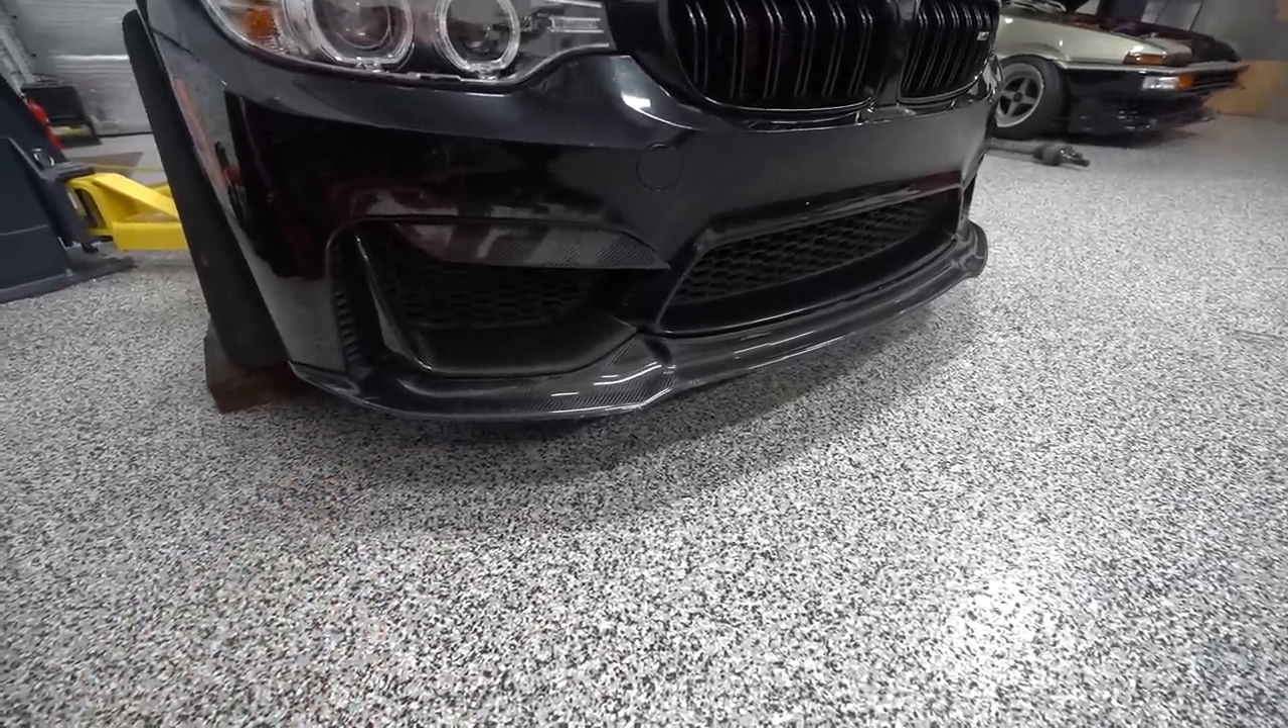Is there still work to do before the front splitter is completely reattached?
No.